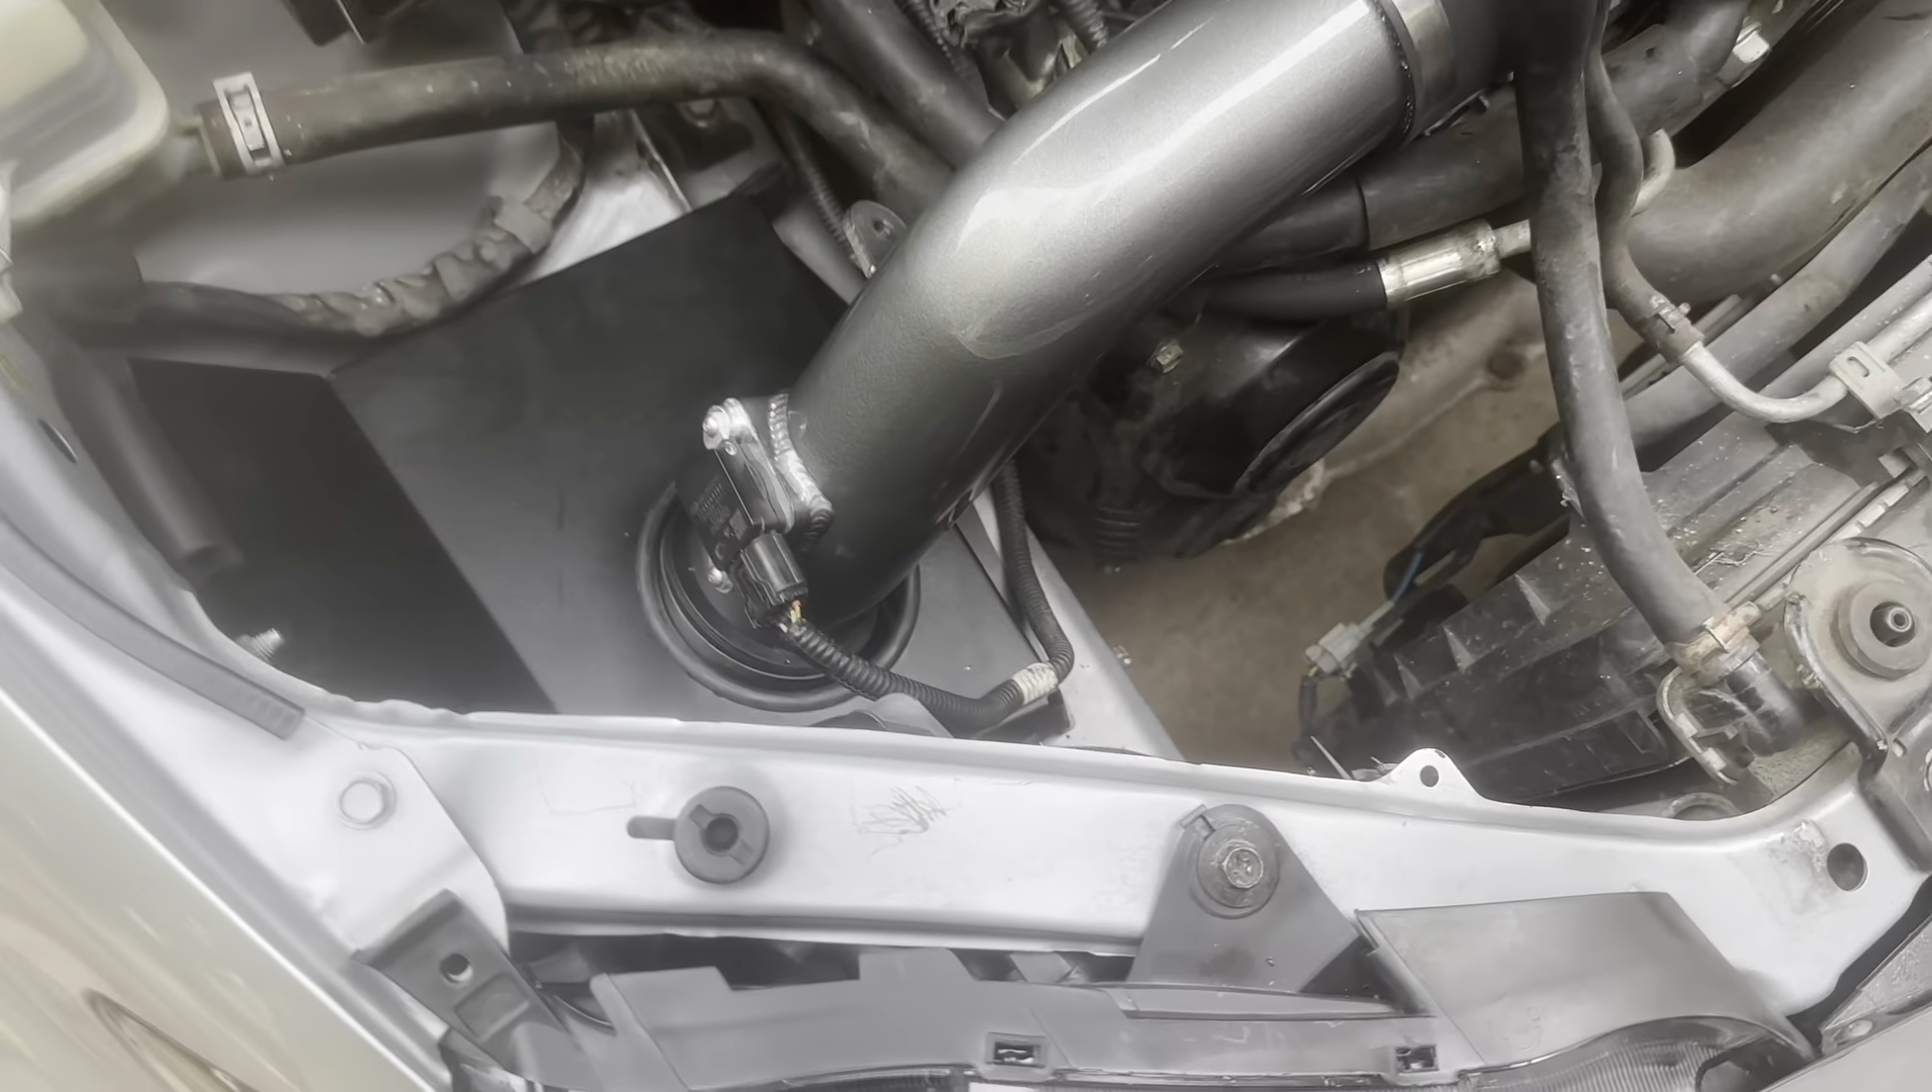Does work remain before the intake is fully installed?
No.